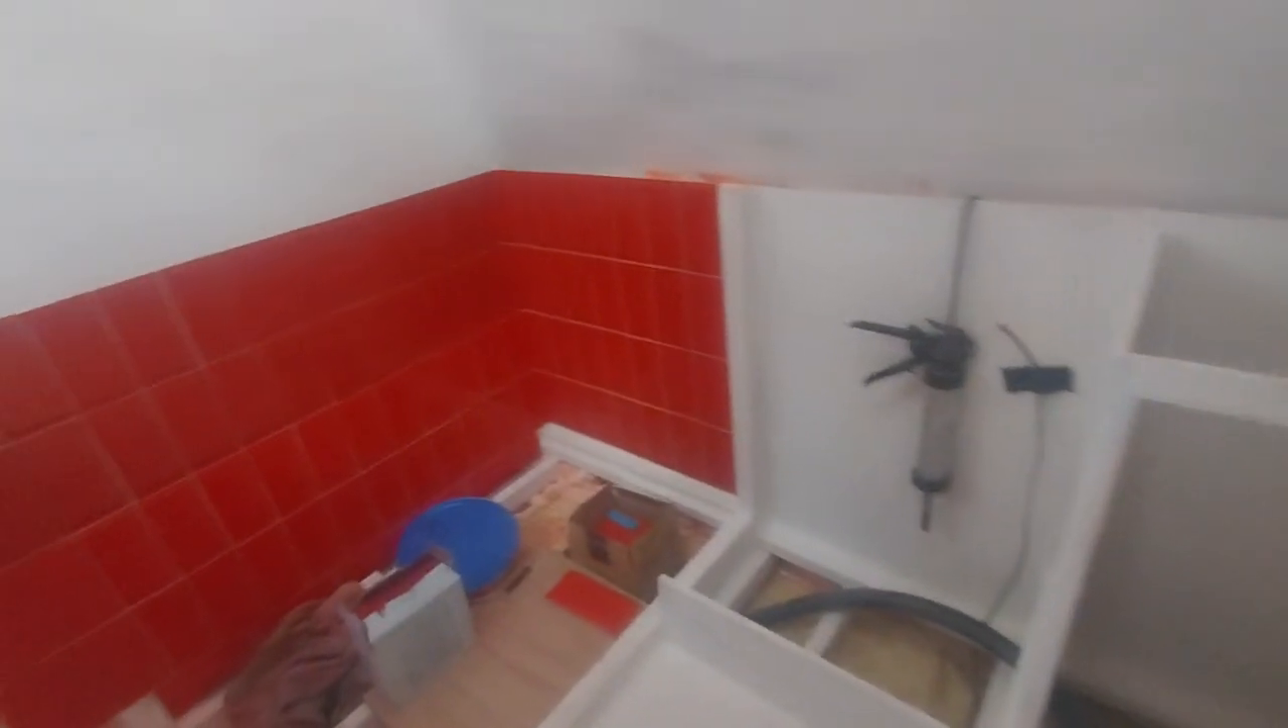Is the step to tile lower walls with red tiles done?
Yes.